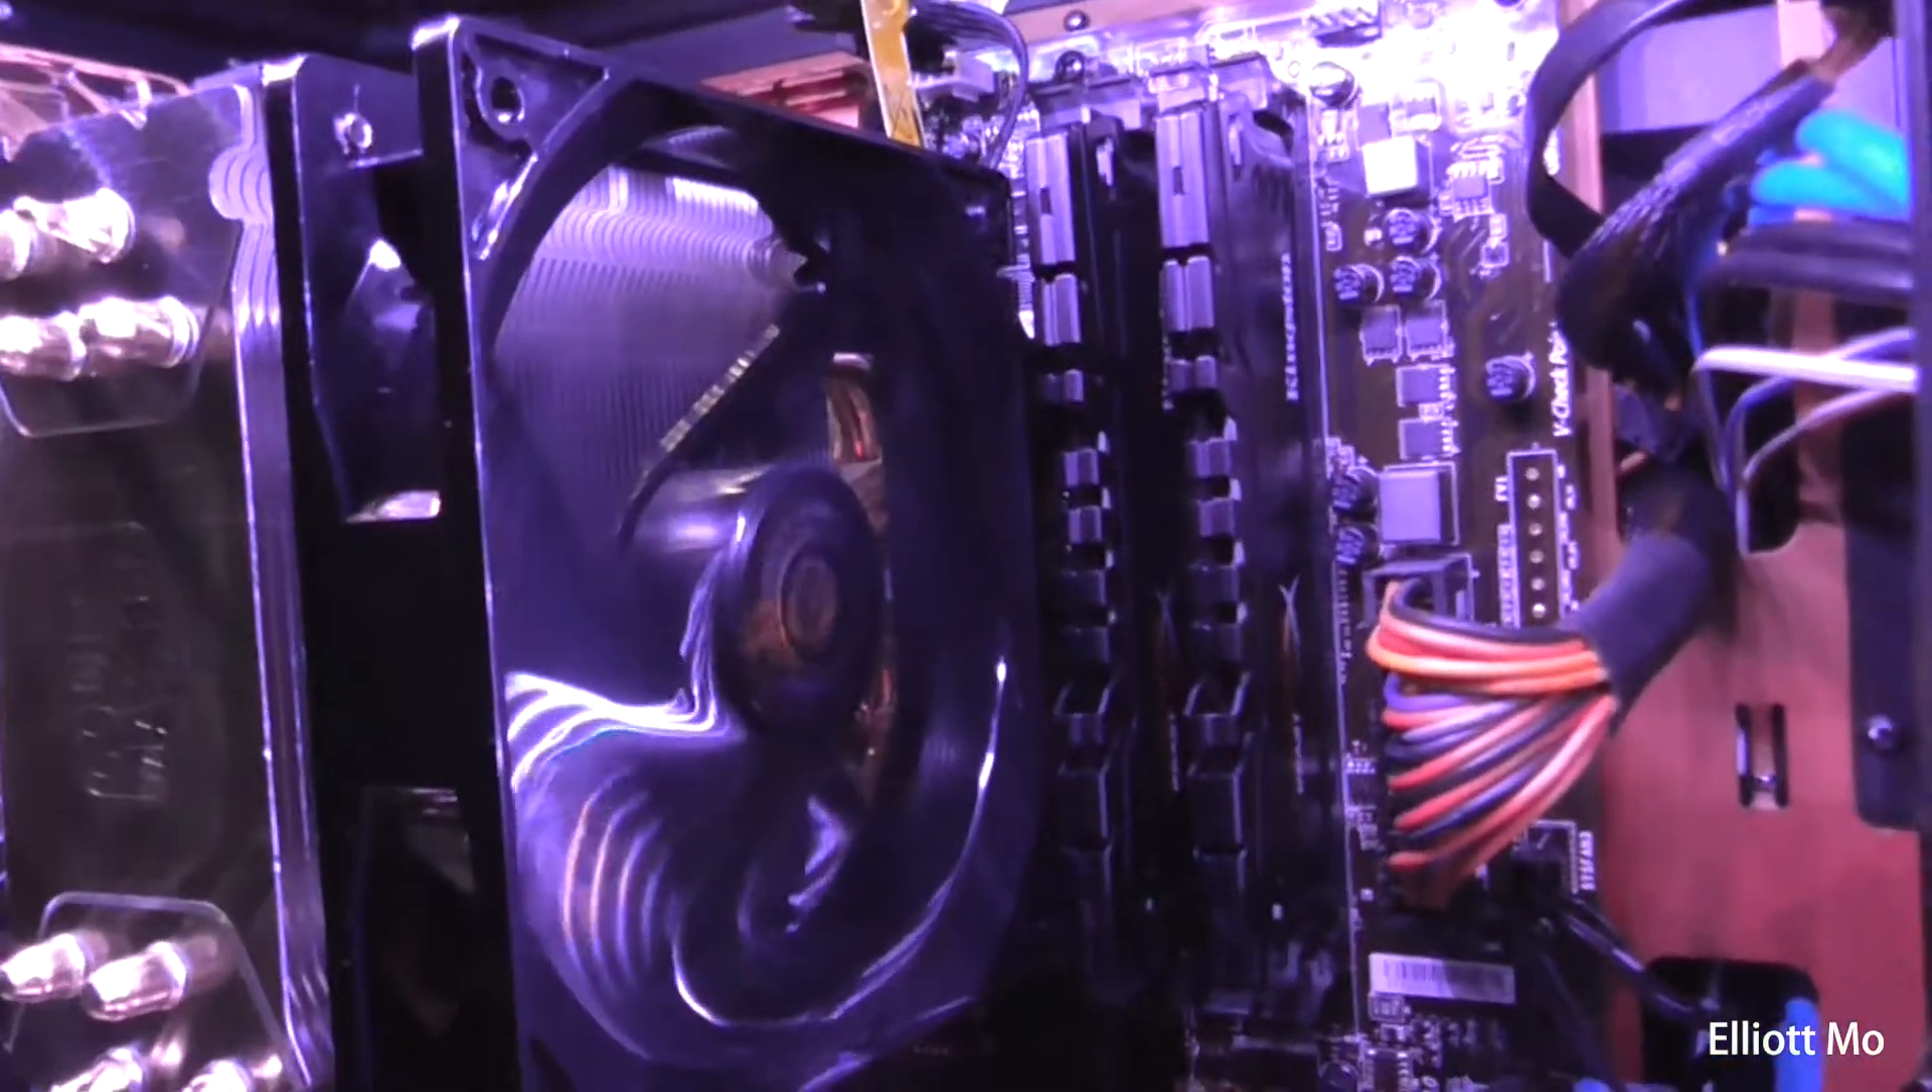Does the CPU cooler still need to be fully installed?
No.